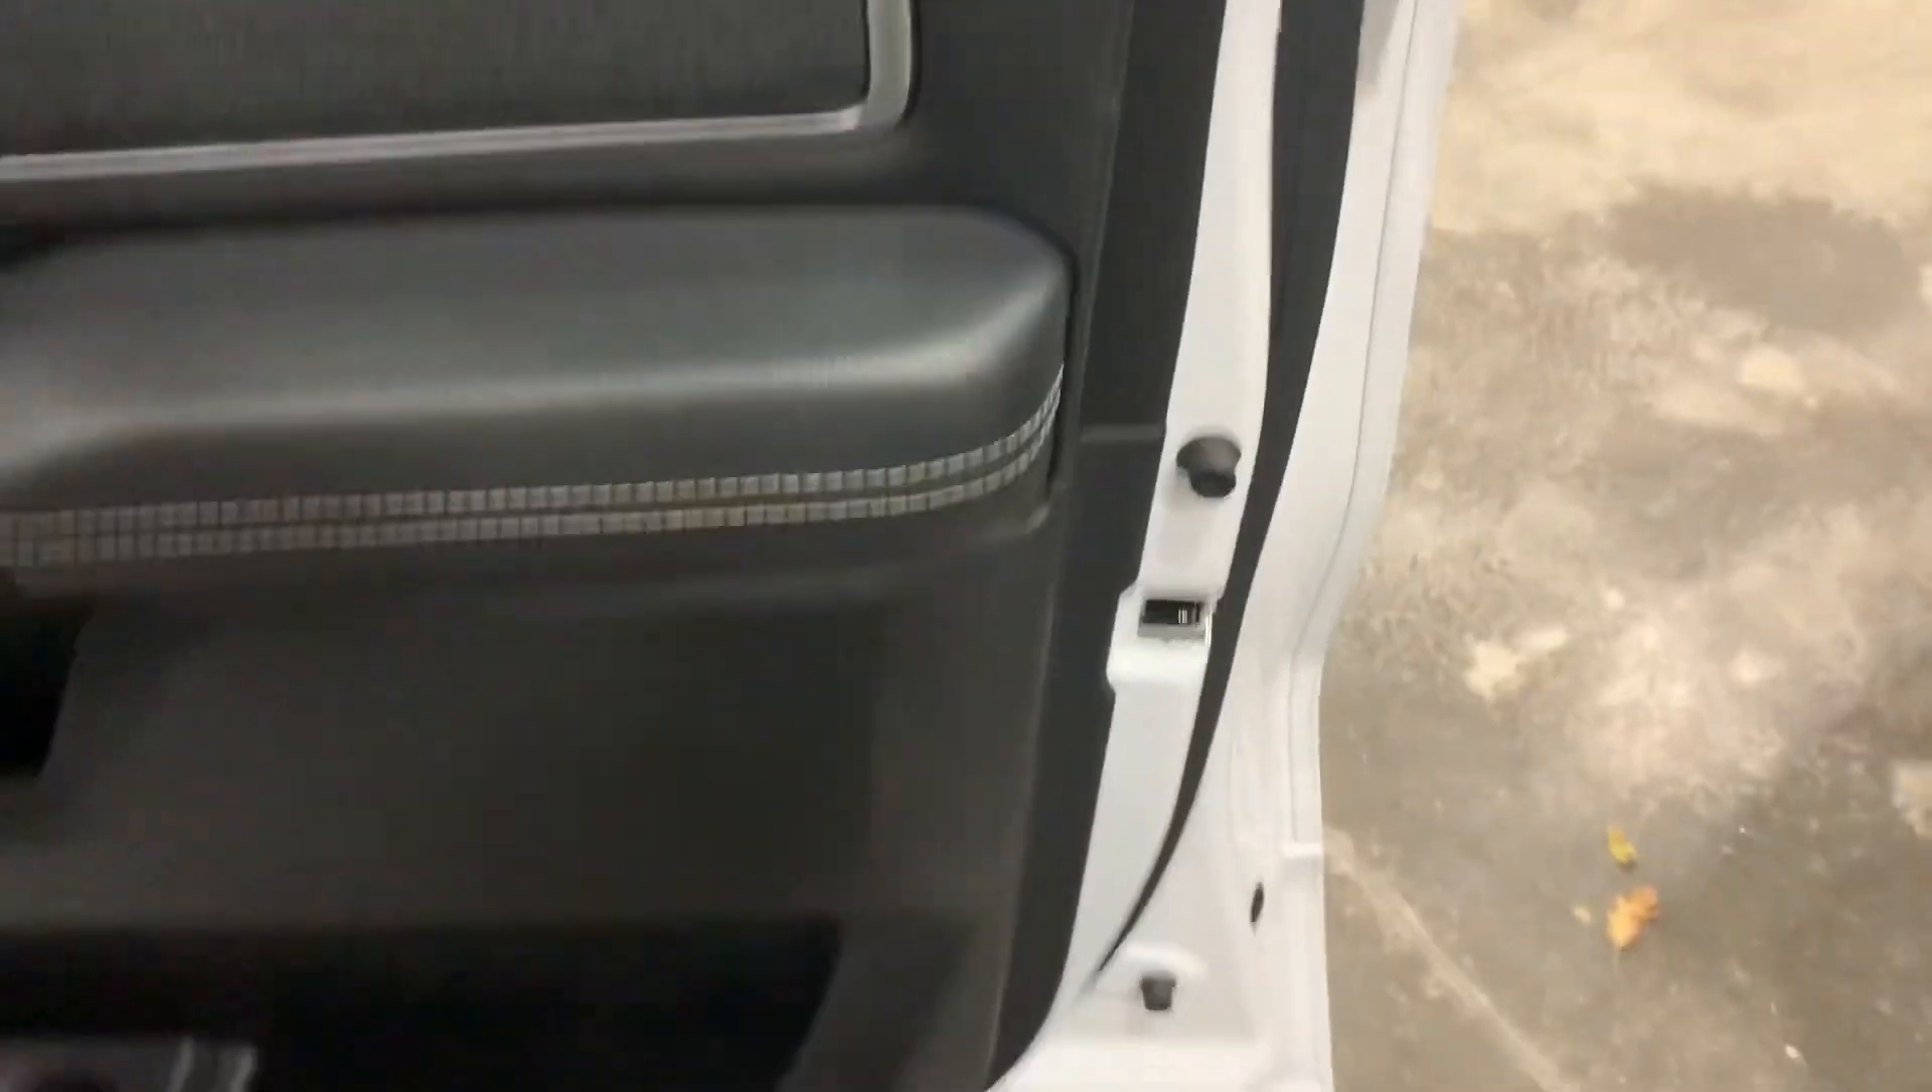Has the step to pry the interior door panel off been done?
No.